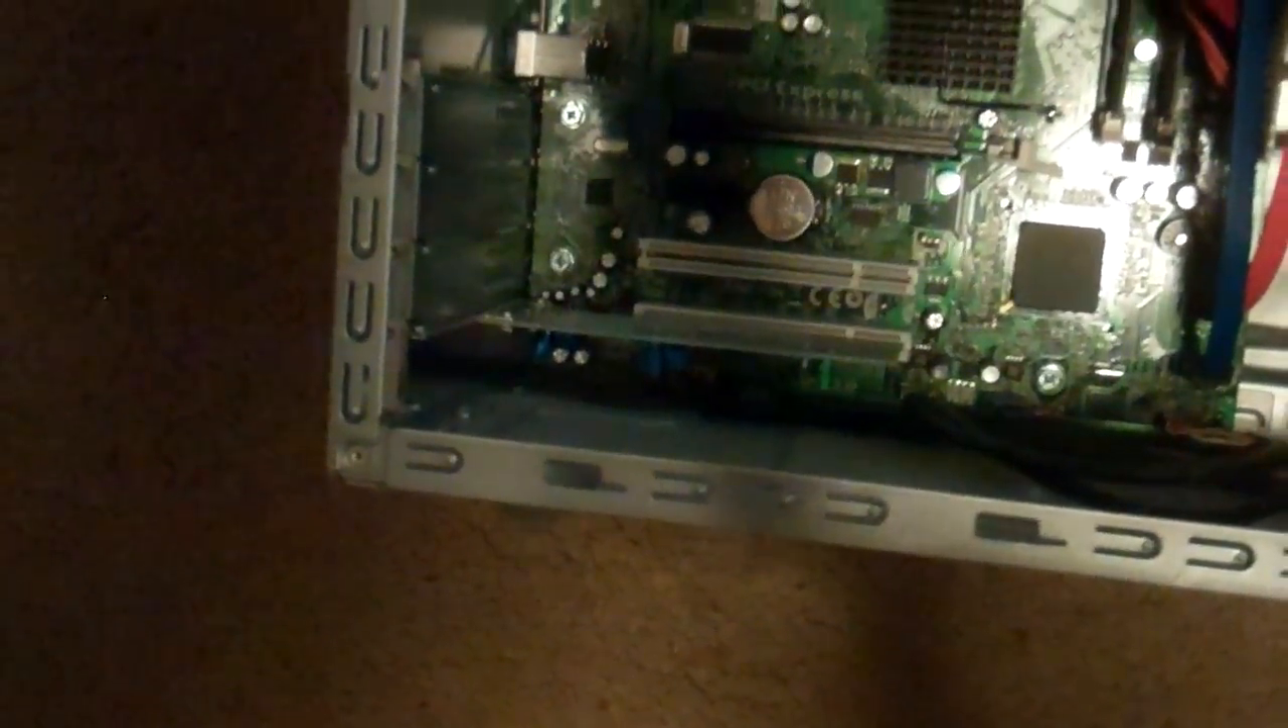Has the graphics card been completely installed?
No.